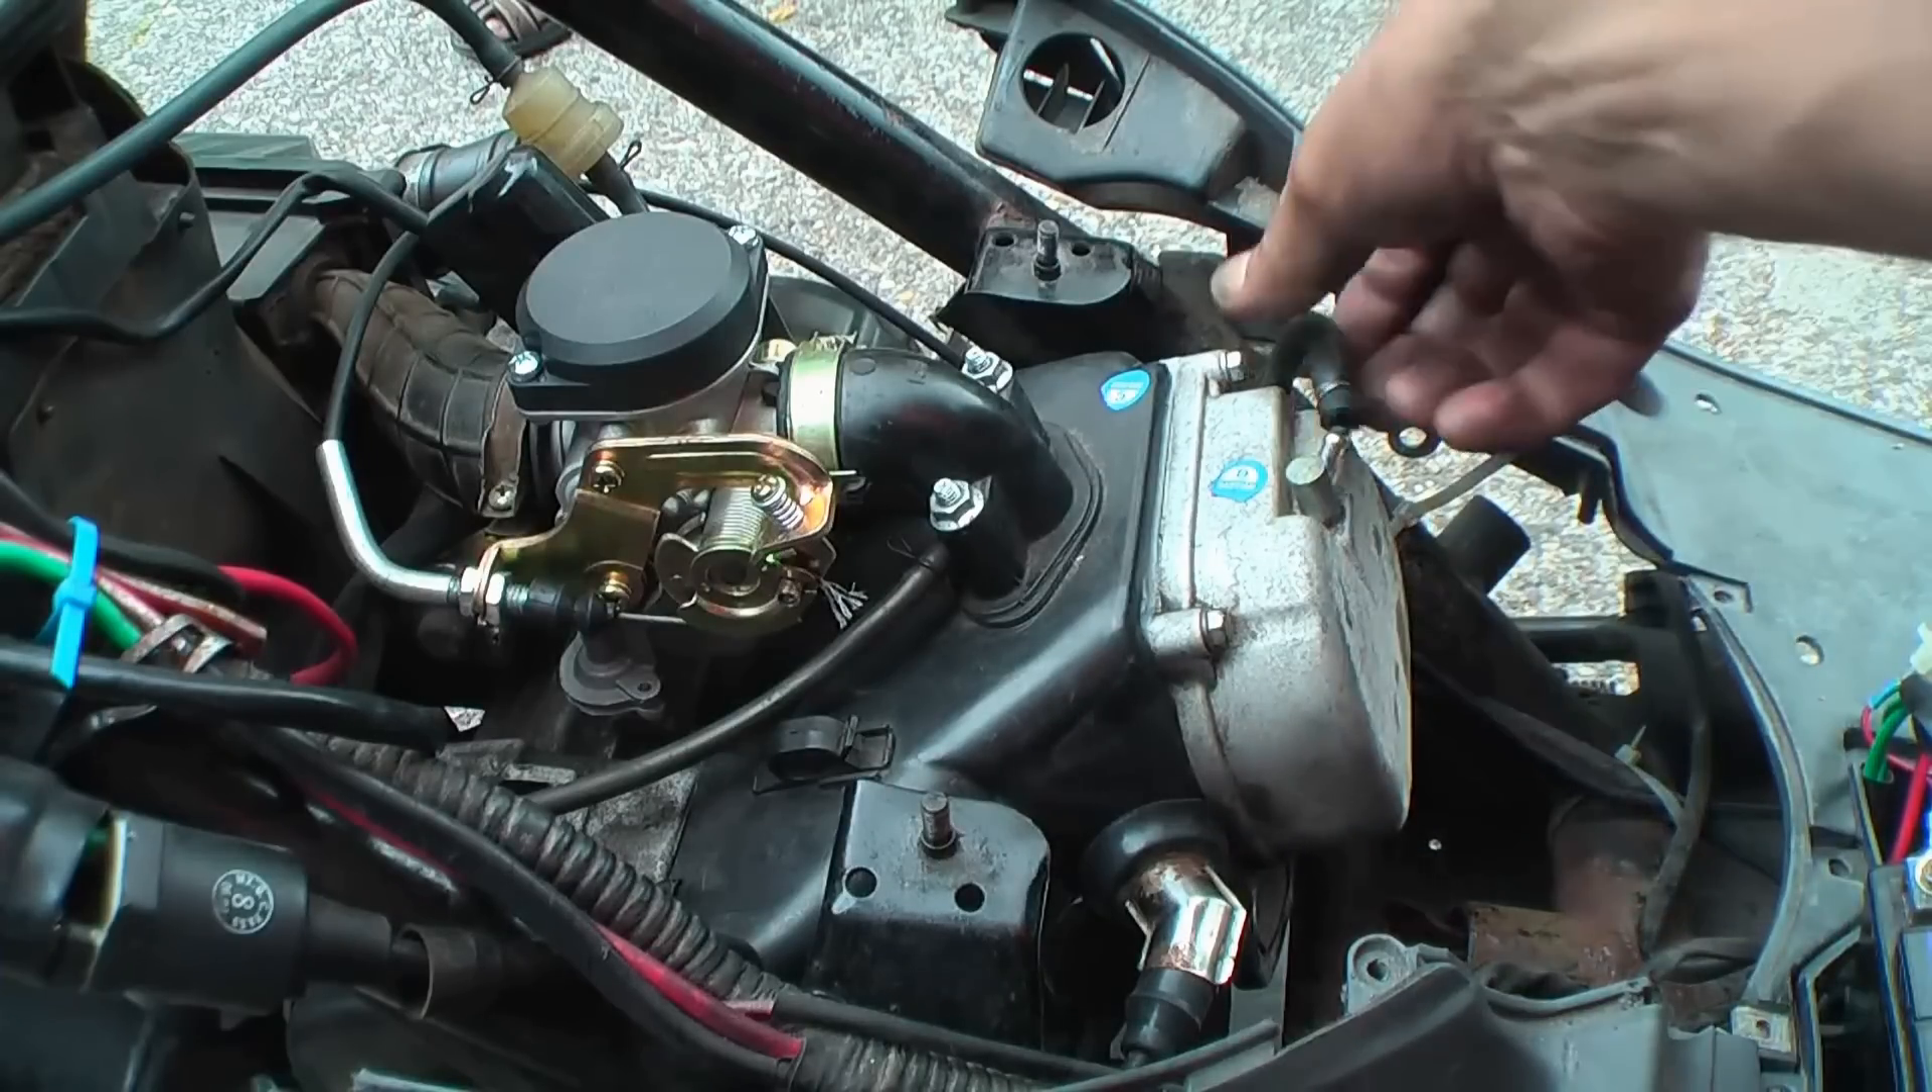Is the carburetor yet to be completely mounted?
No.